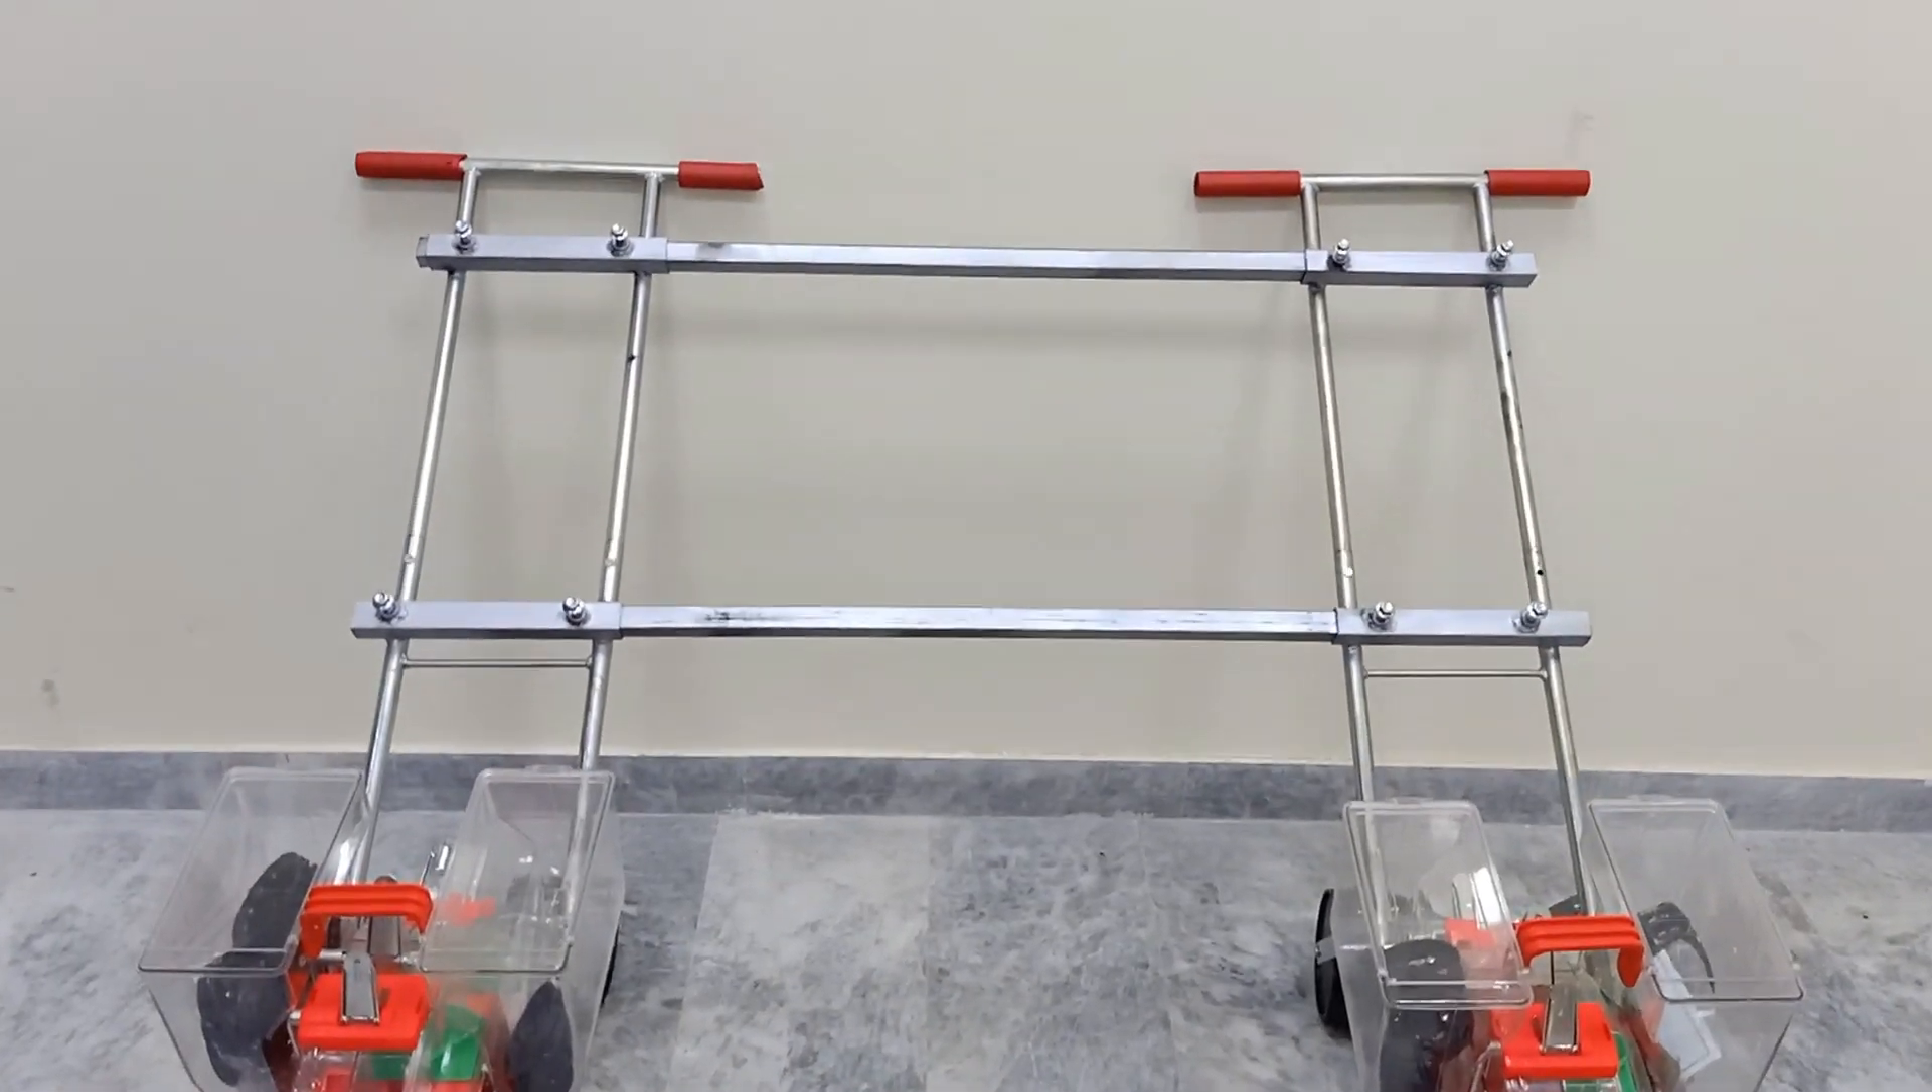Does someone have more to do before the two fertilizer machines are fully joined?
No.